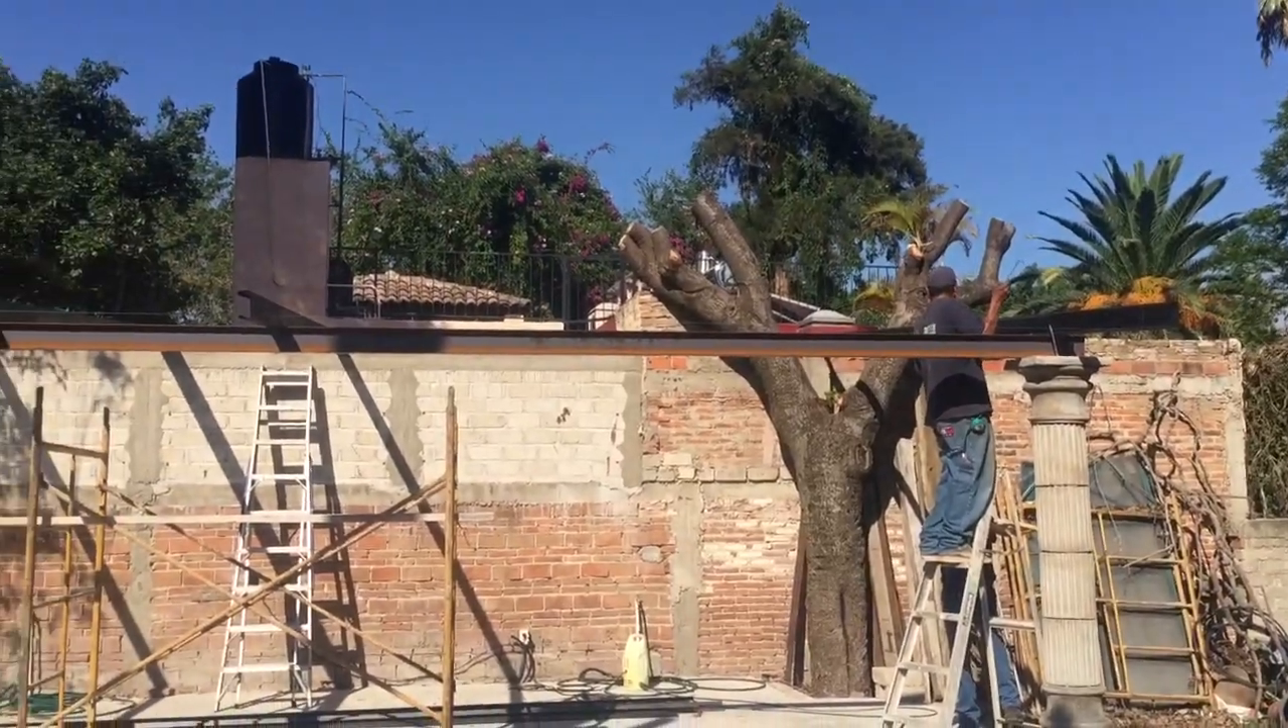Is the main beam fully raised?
Yes.